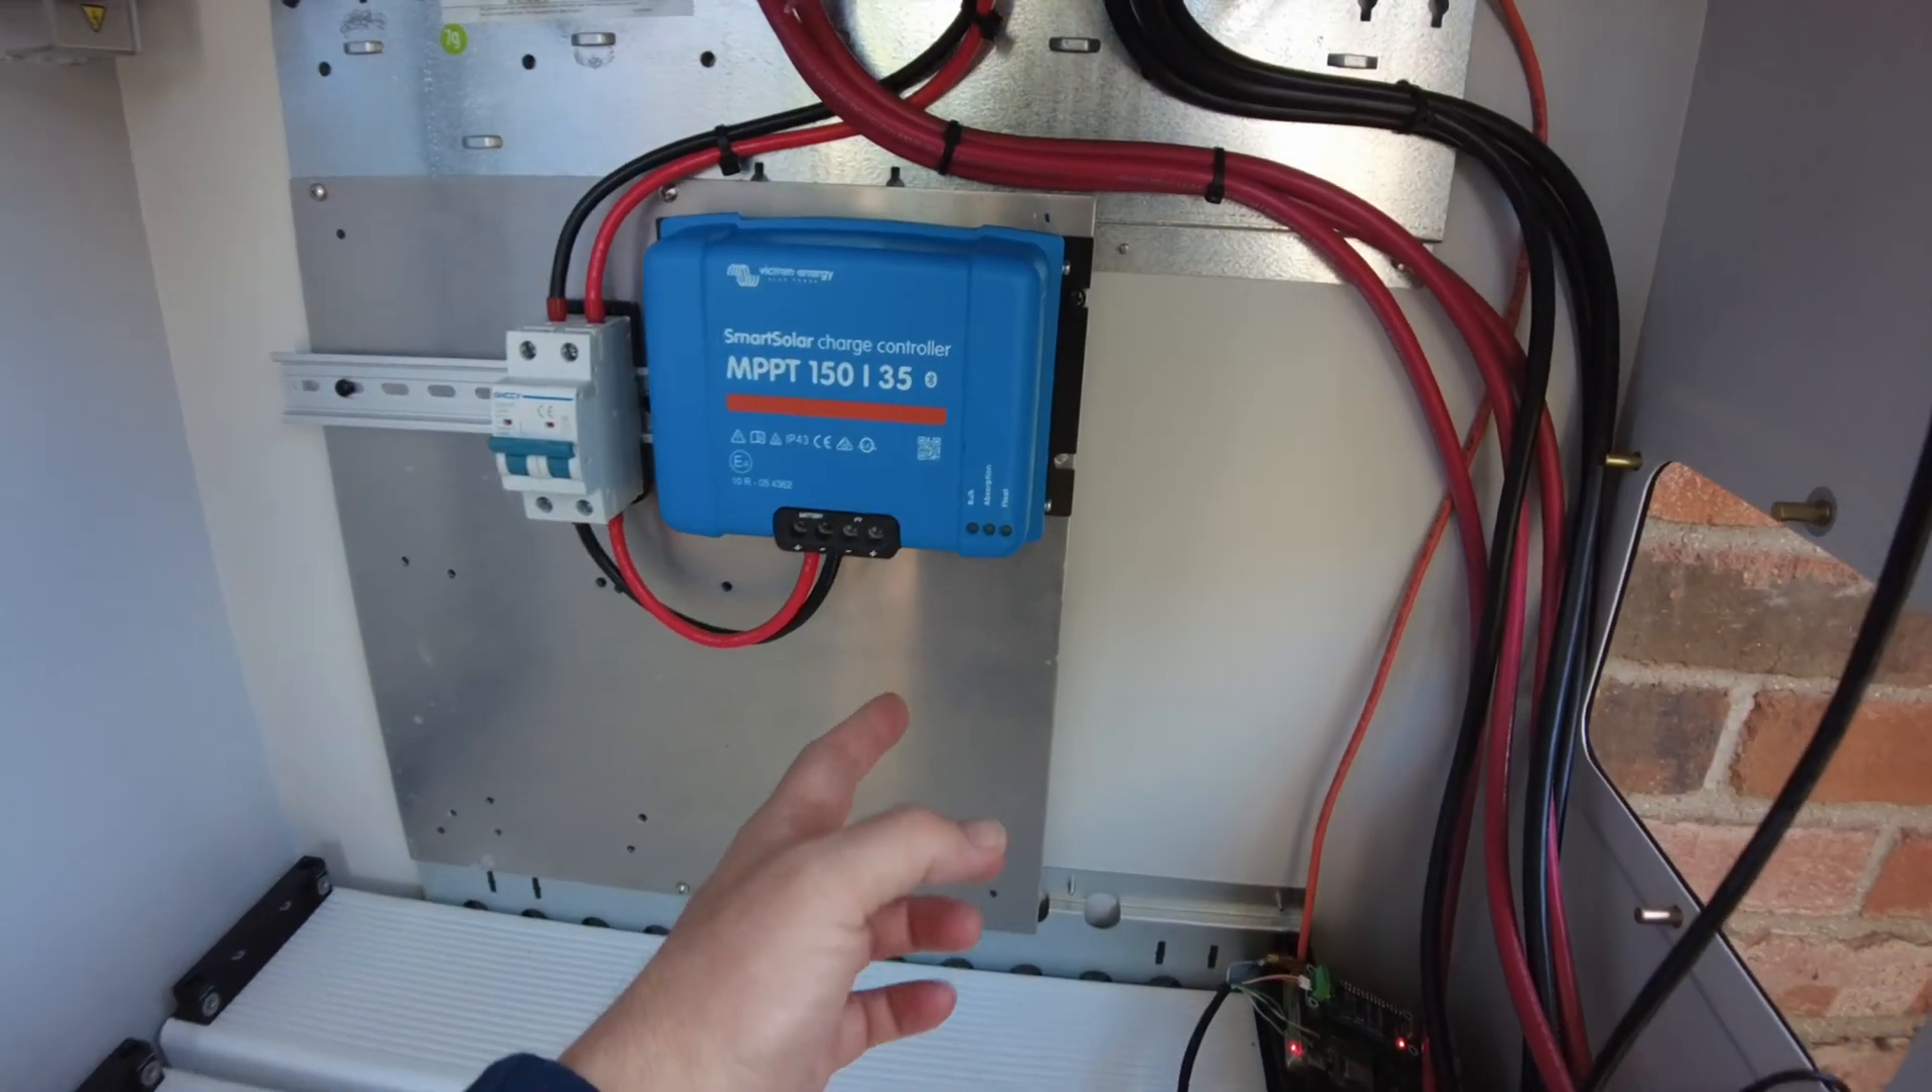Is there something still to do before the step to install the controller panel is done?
No.